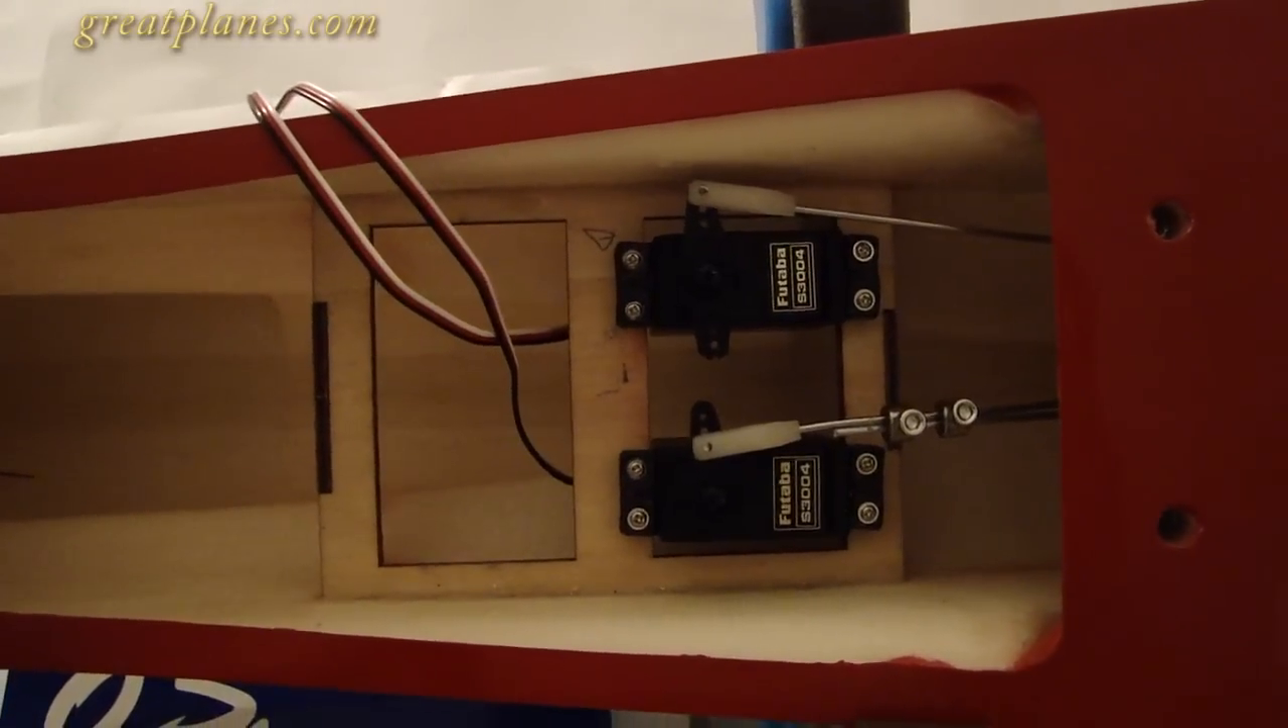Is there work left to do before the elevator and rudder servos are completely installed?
No.